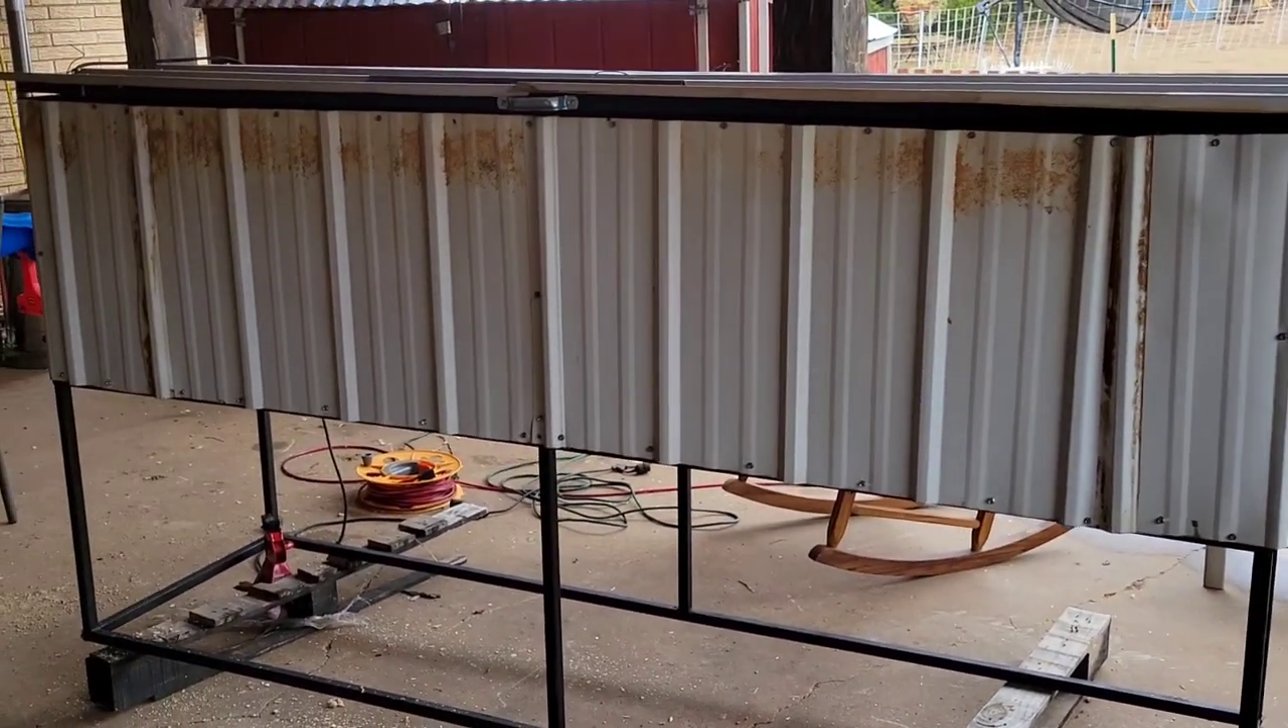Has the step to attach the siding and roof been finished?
Yes.